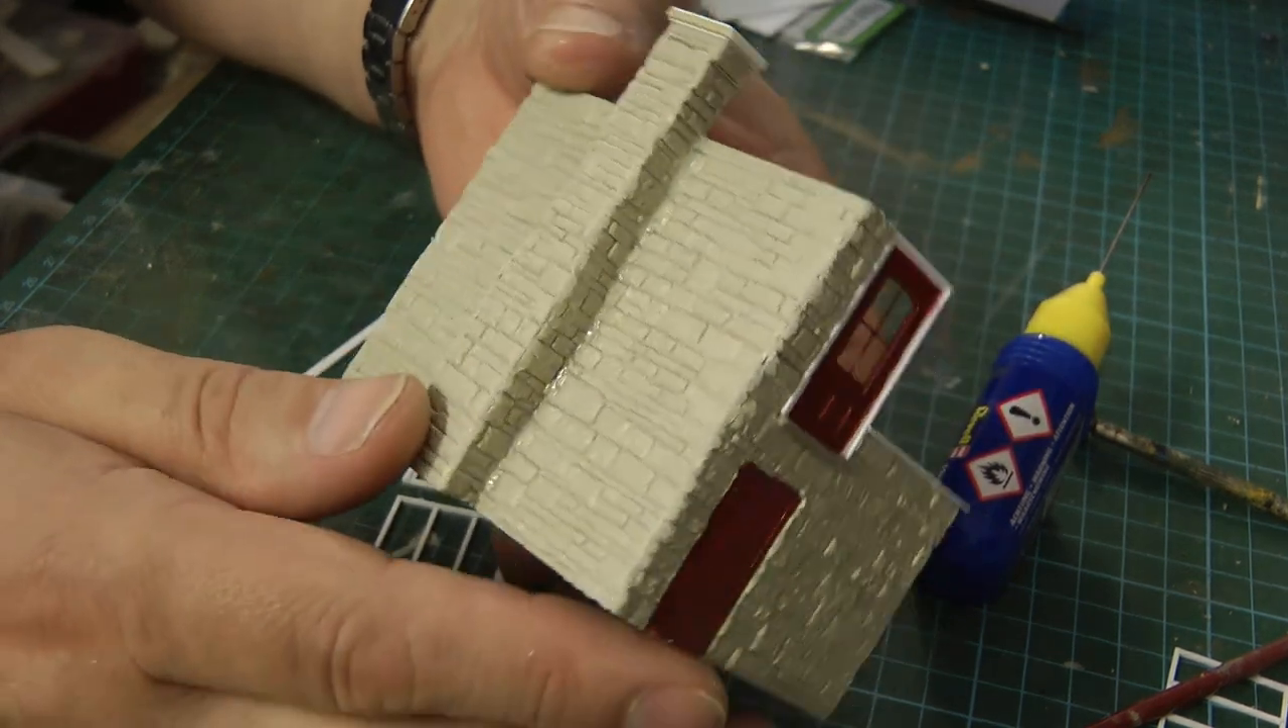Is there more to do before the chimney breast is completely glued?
No.